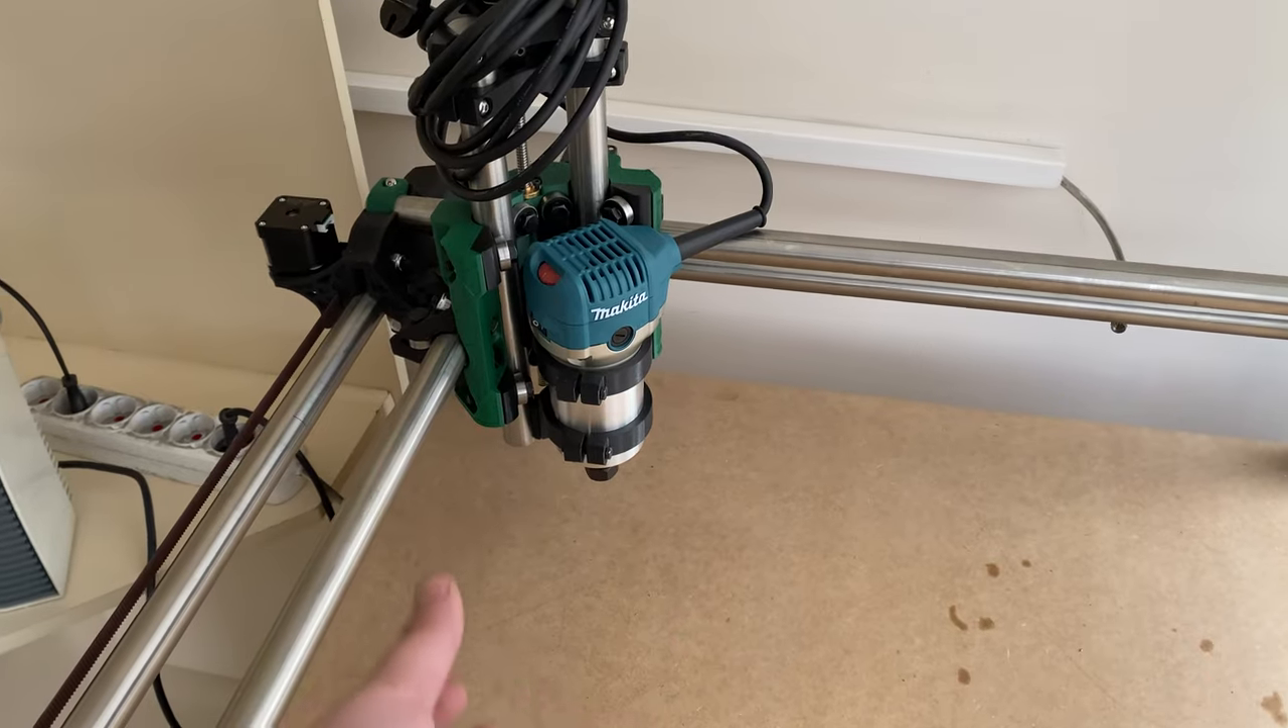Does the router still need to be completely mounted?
No.